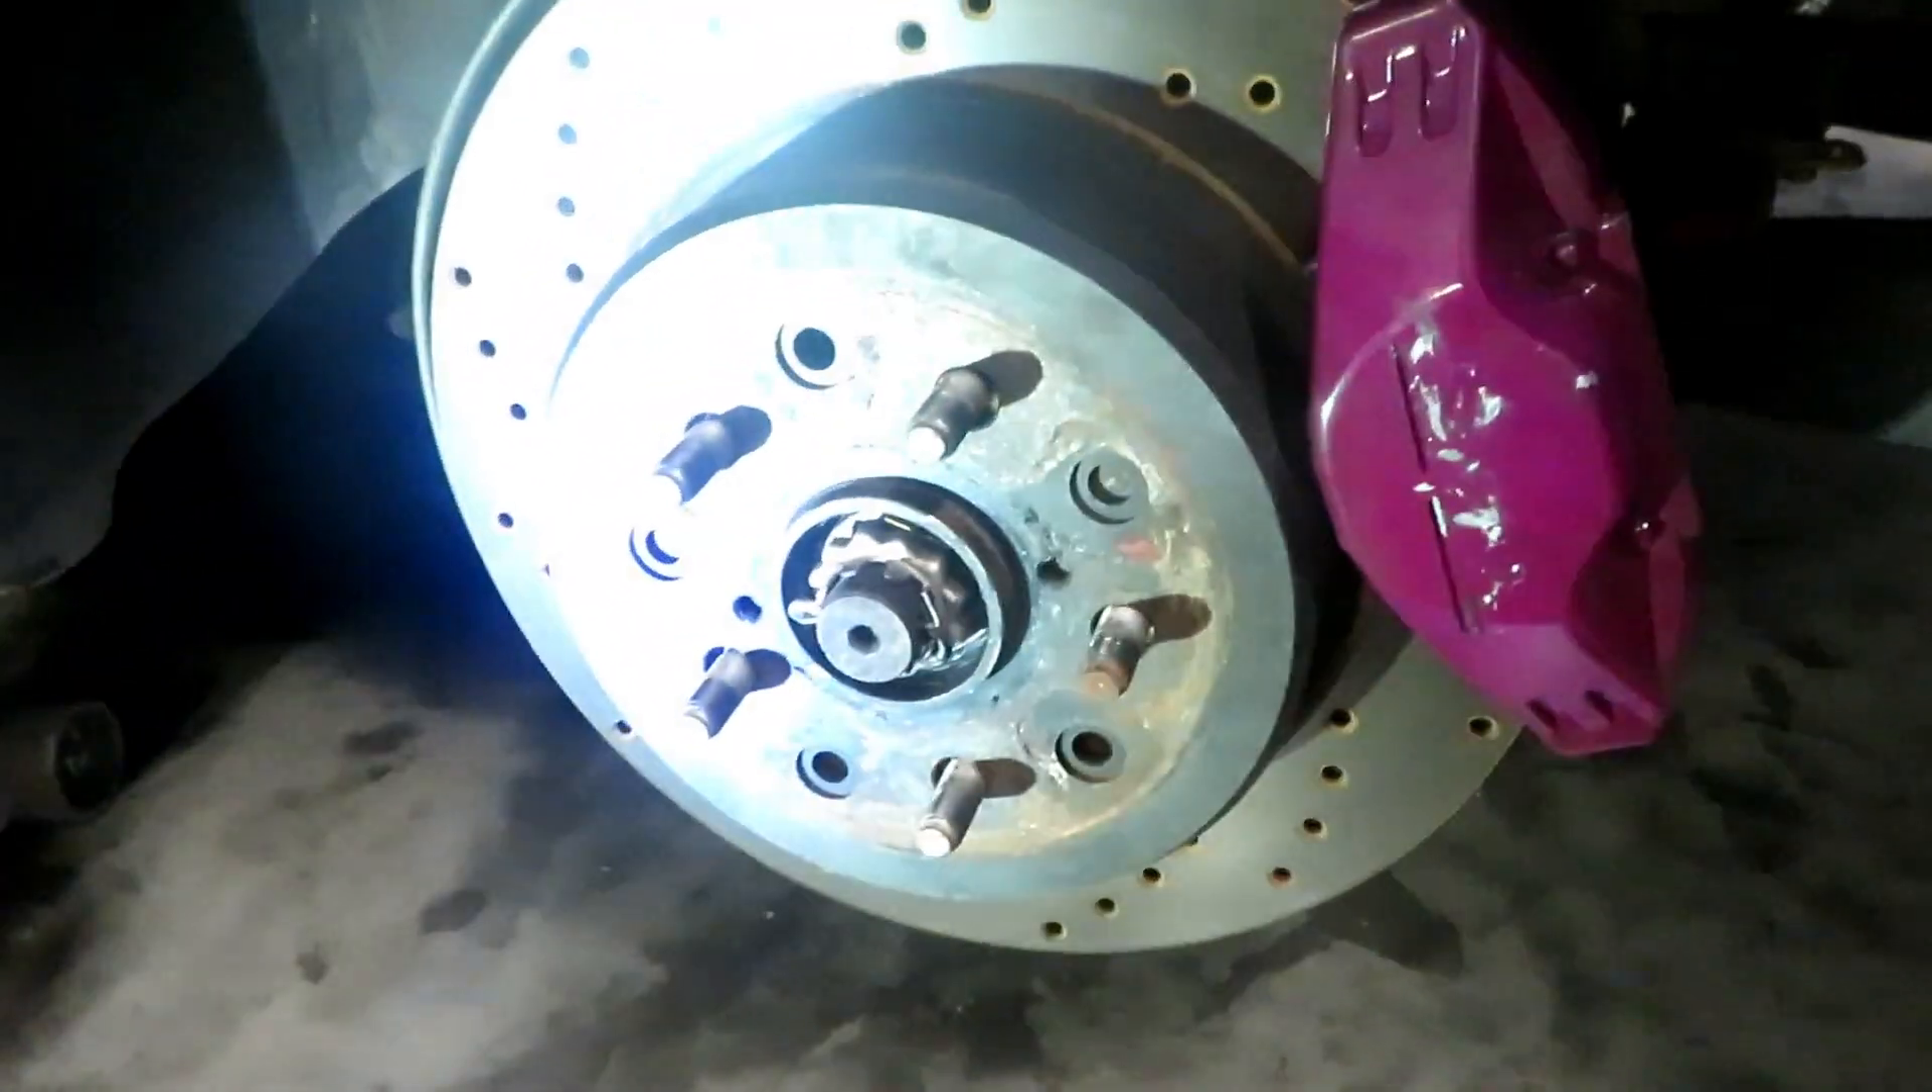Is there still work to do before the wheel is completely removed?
No.